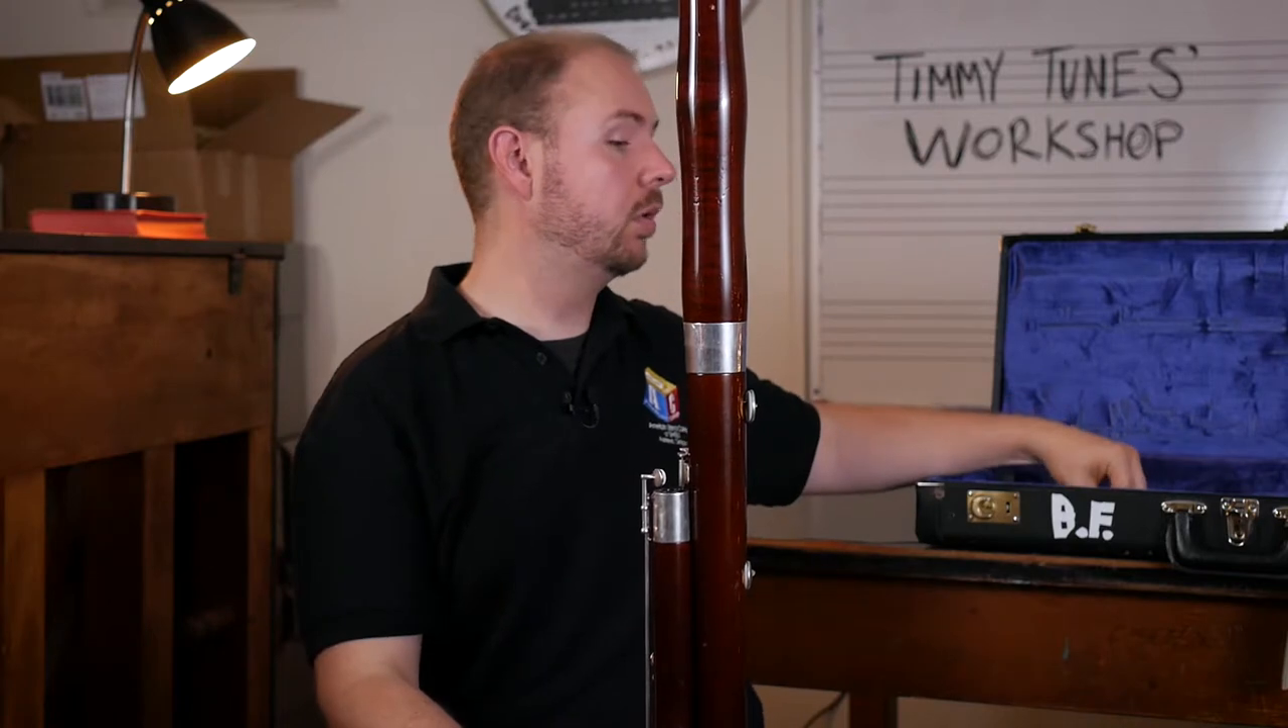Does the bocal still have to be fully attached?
Yes.